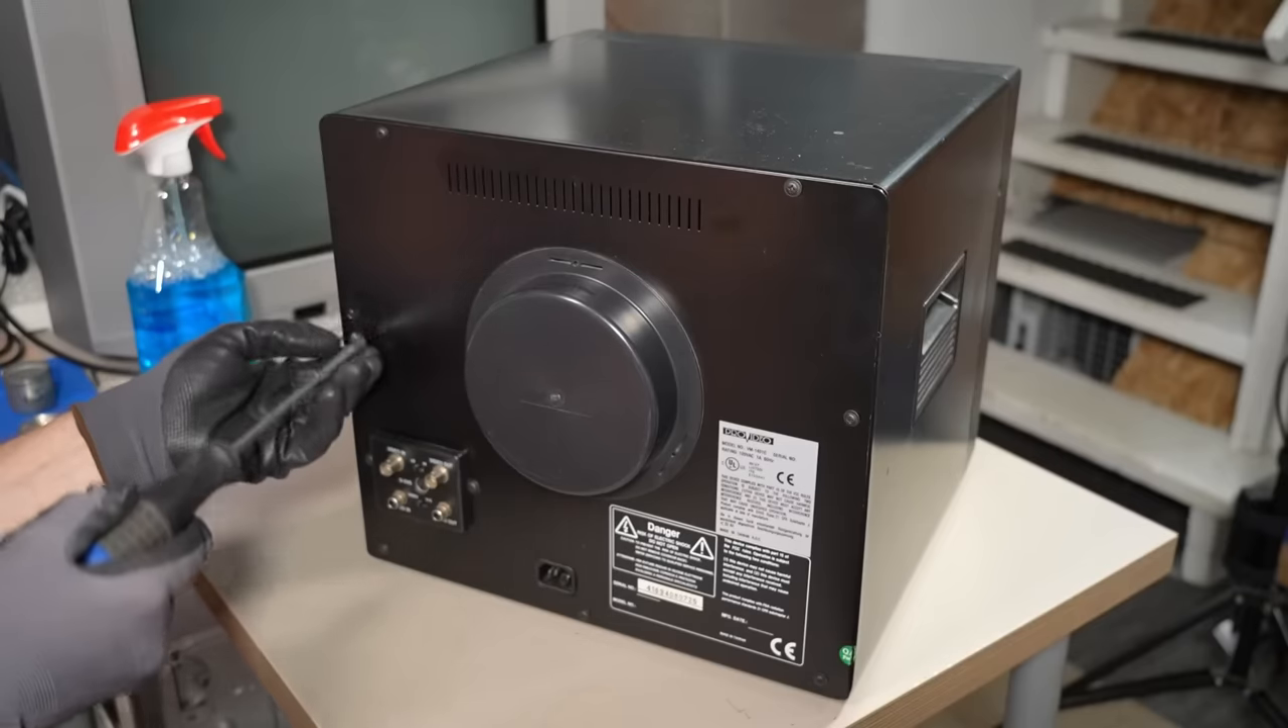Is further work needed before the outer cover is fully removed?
Yes.